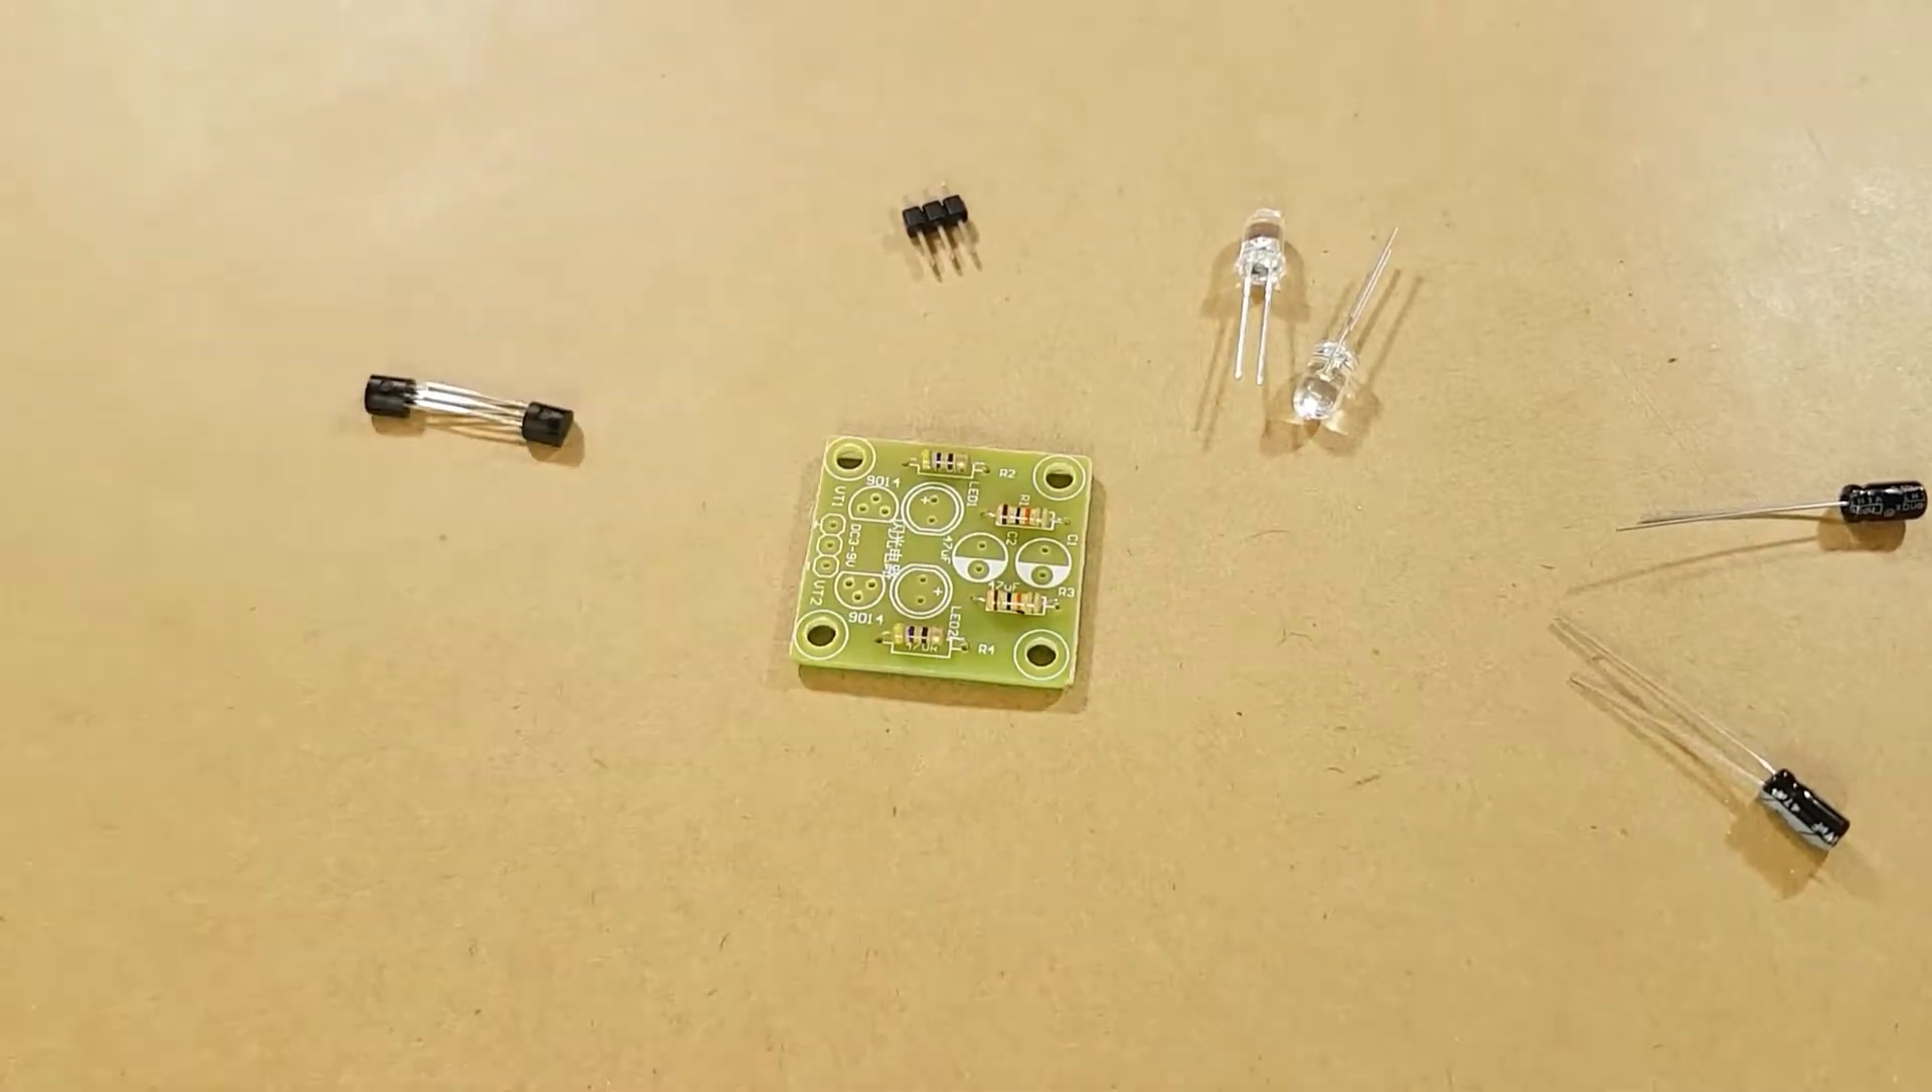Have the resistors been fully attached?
Yes.